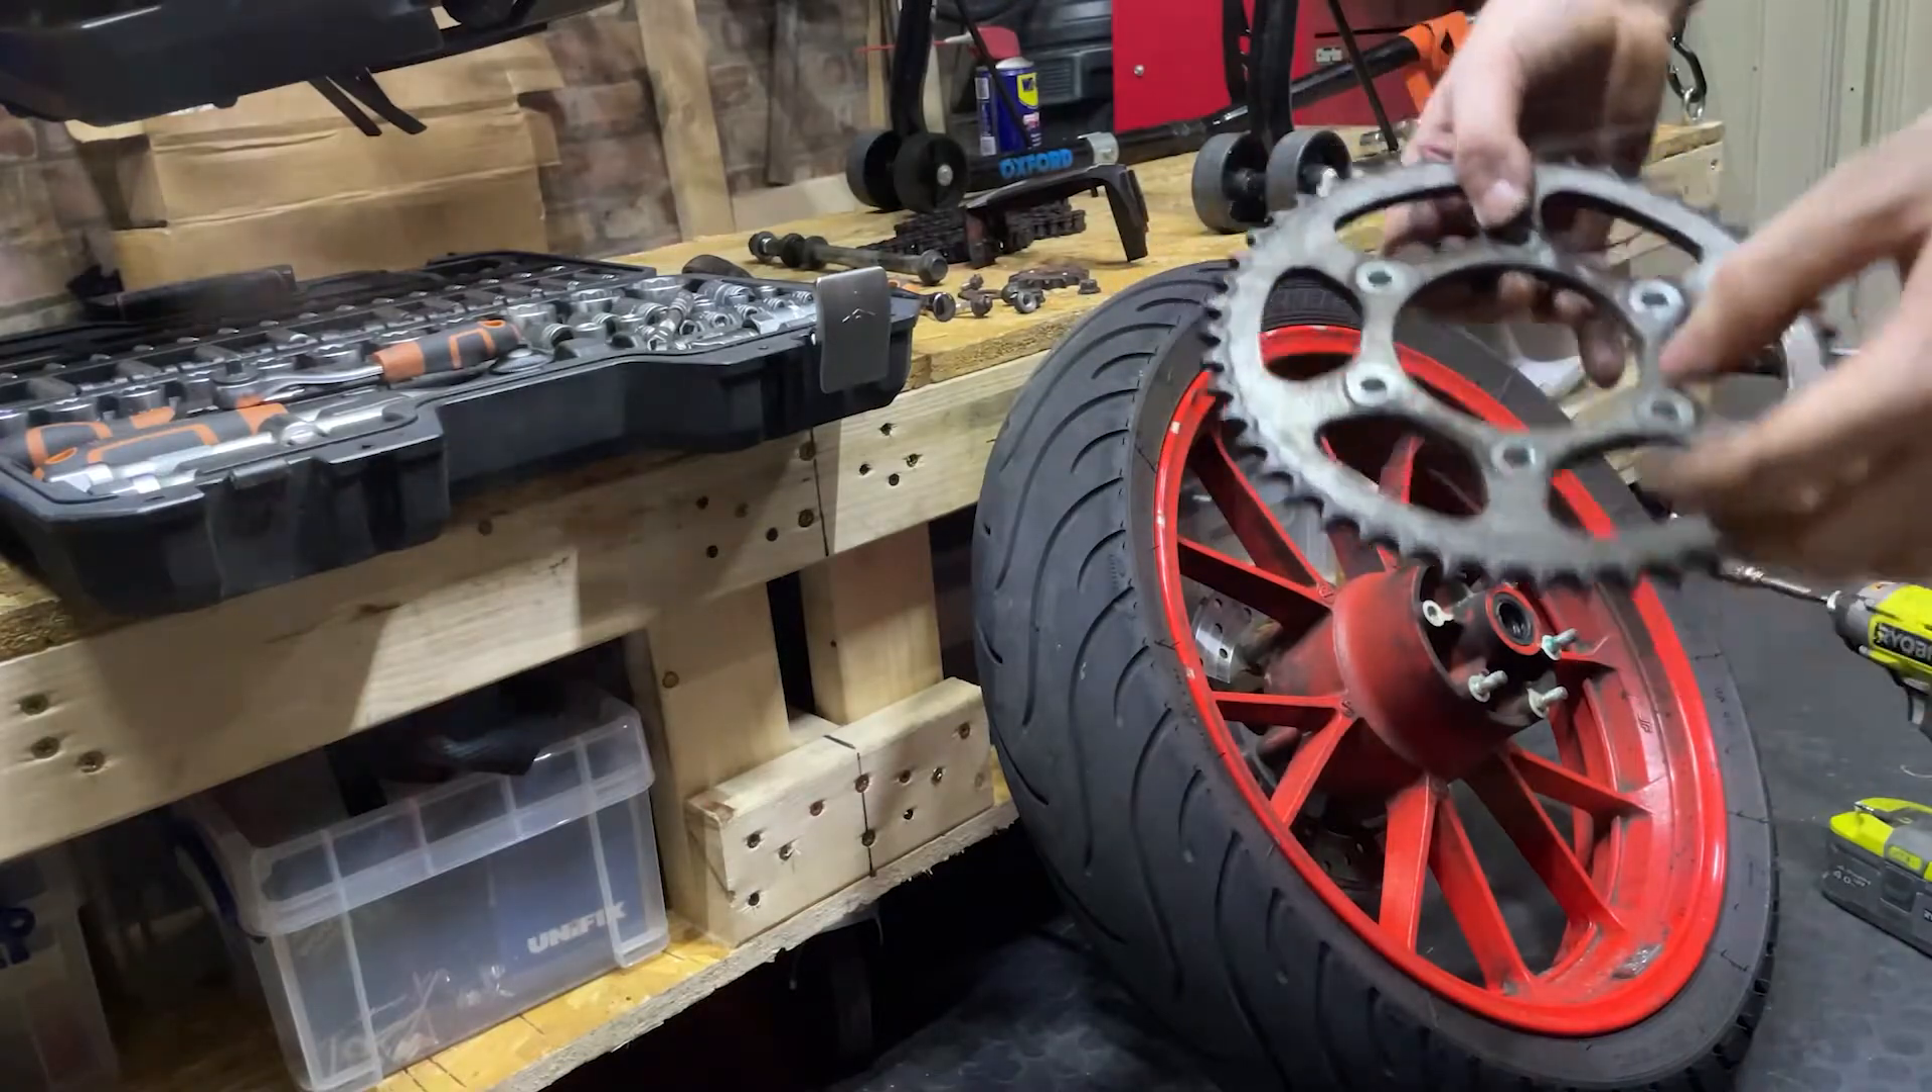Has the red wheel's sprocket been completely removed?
Yes.